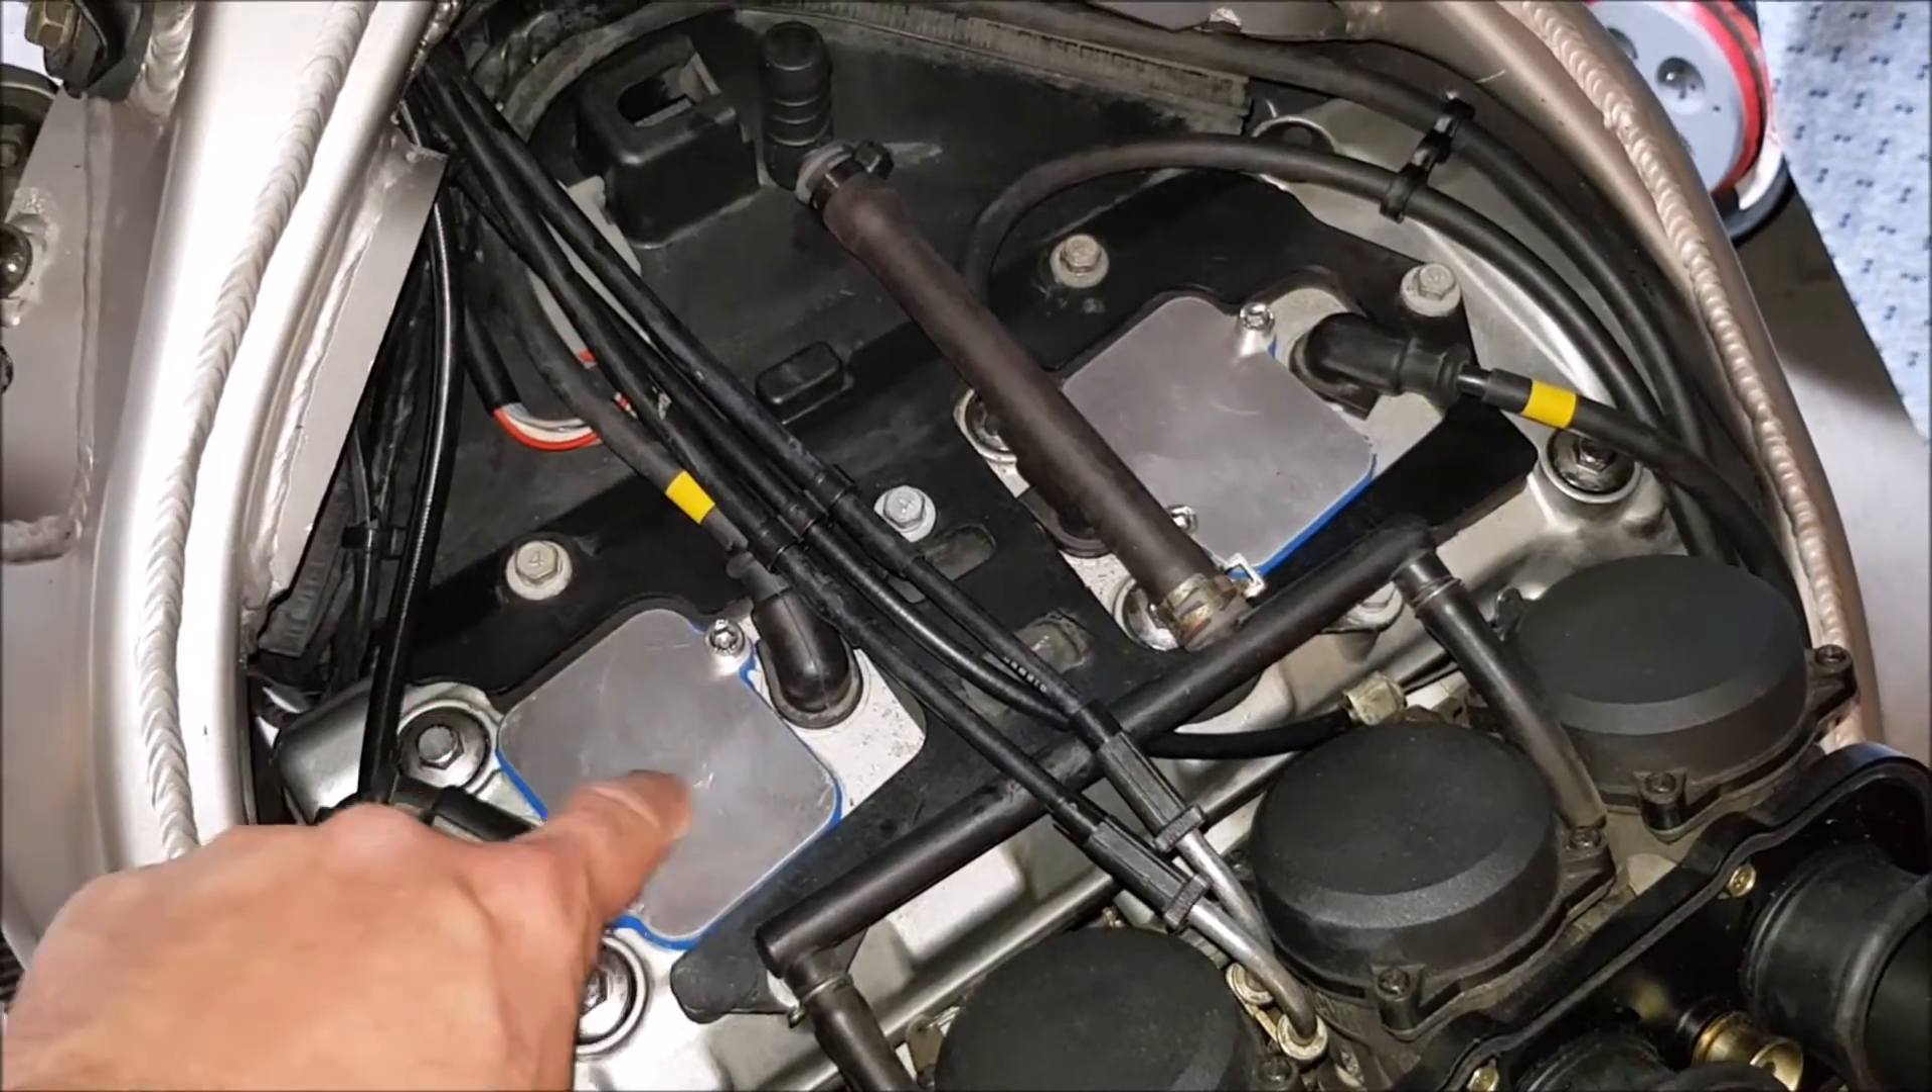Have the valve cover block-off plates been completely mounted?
Yes.